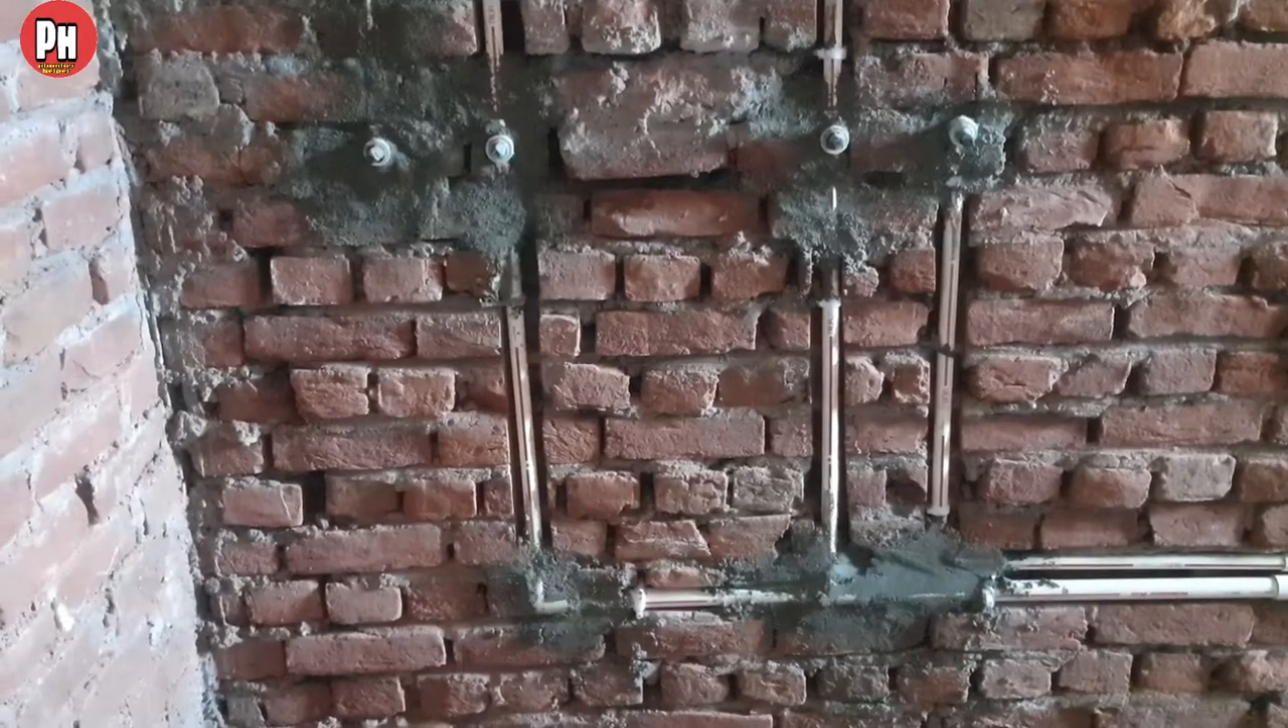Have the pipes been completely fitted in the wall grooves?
Yes.